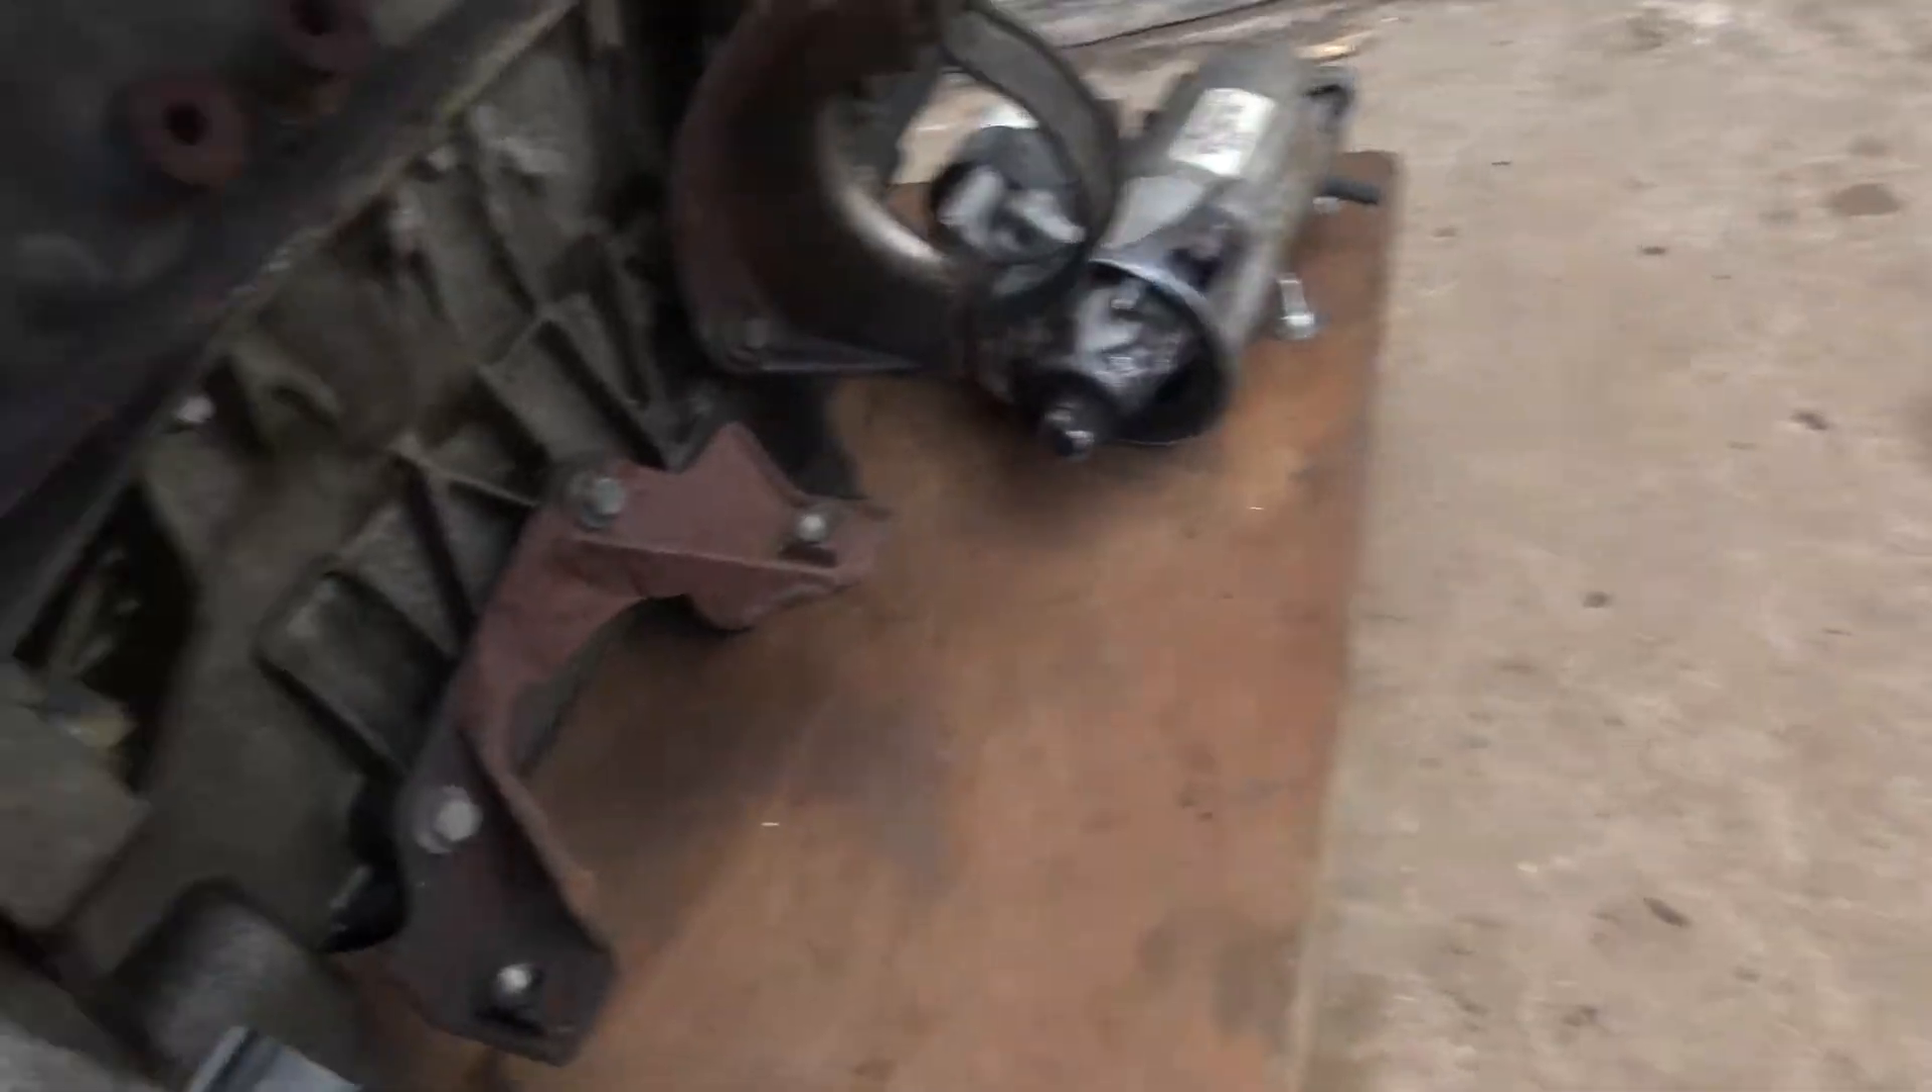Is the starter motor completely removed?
Yes.